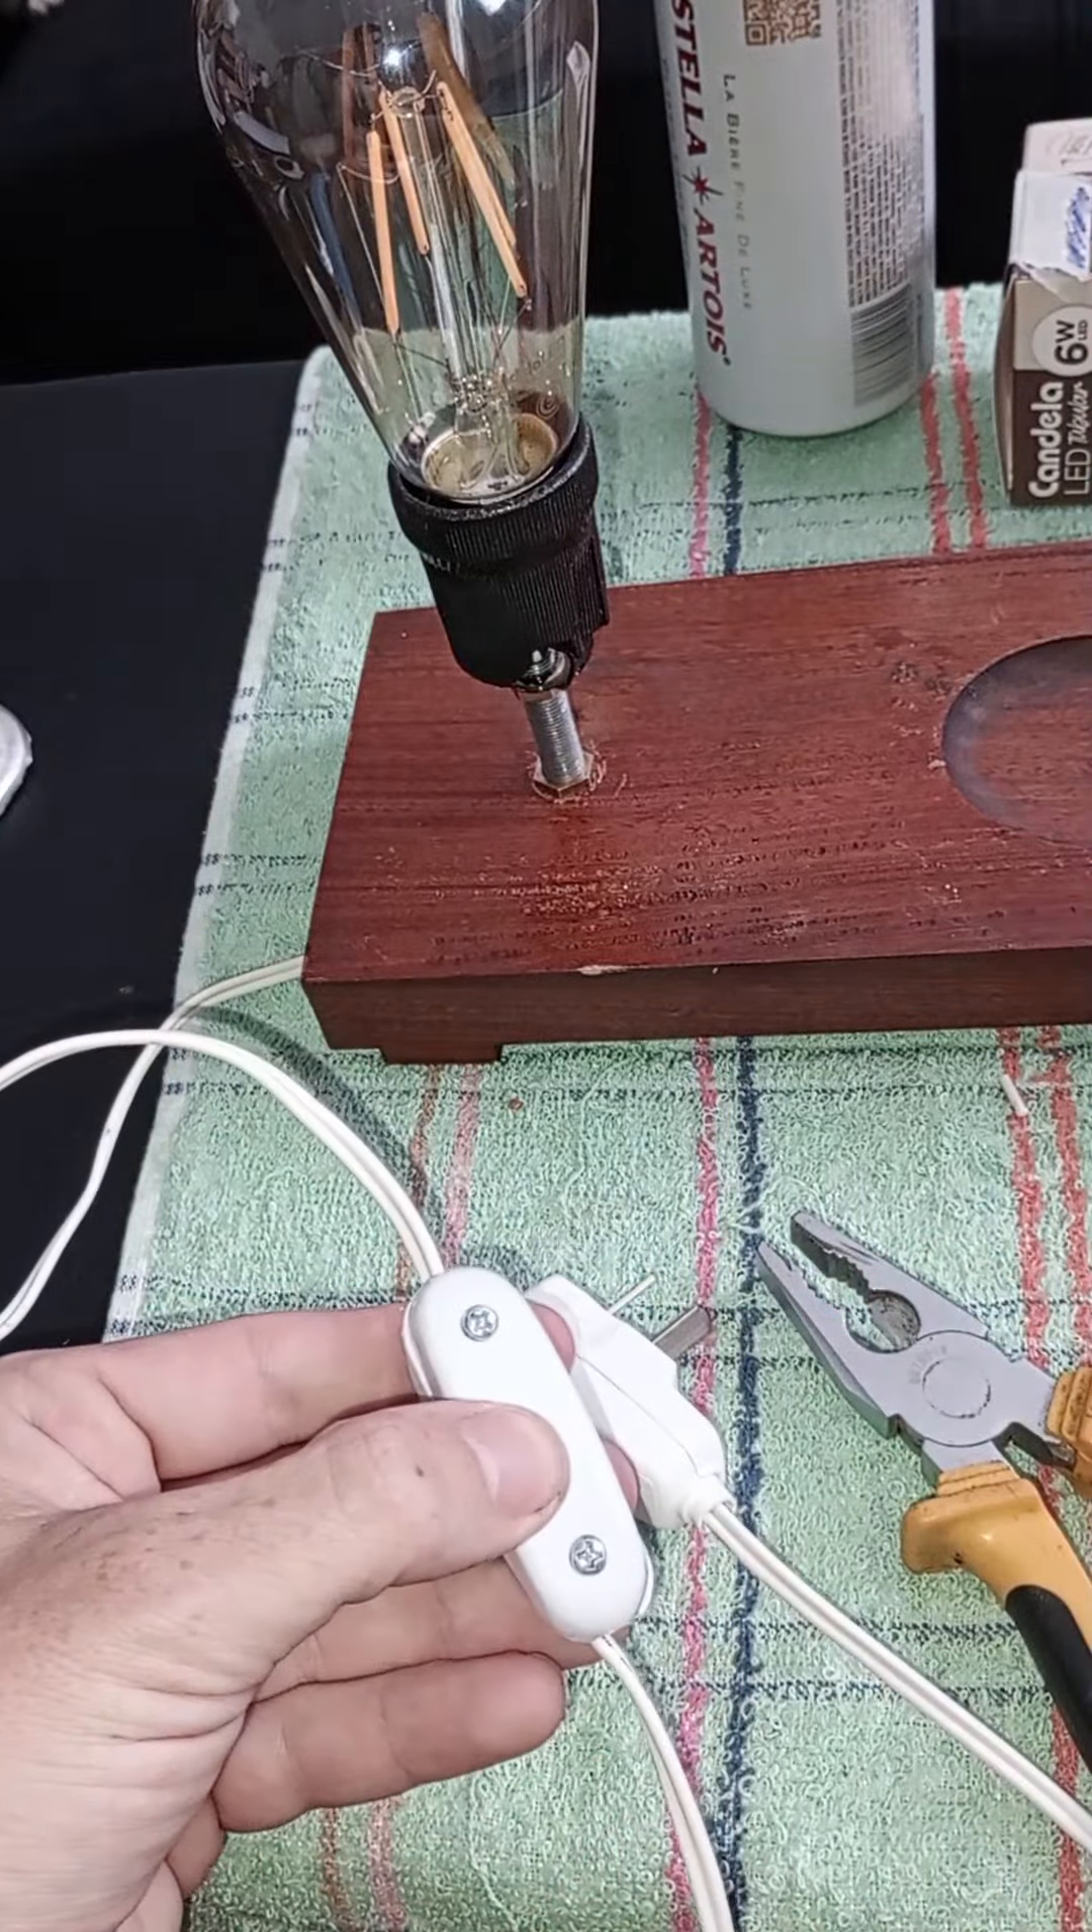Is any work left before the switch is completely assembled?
No.